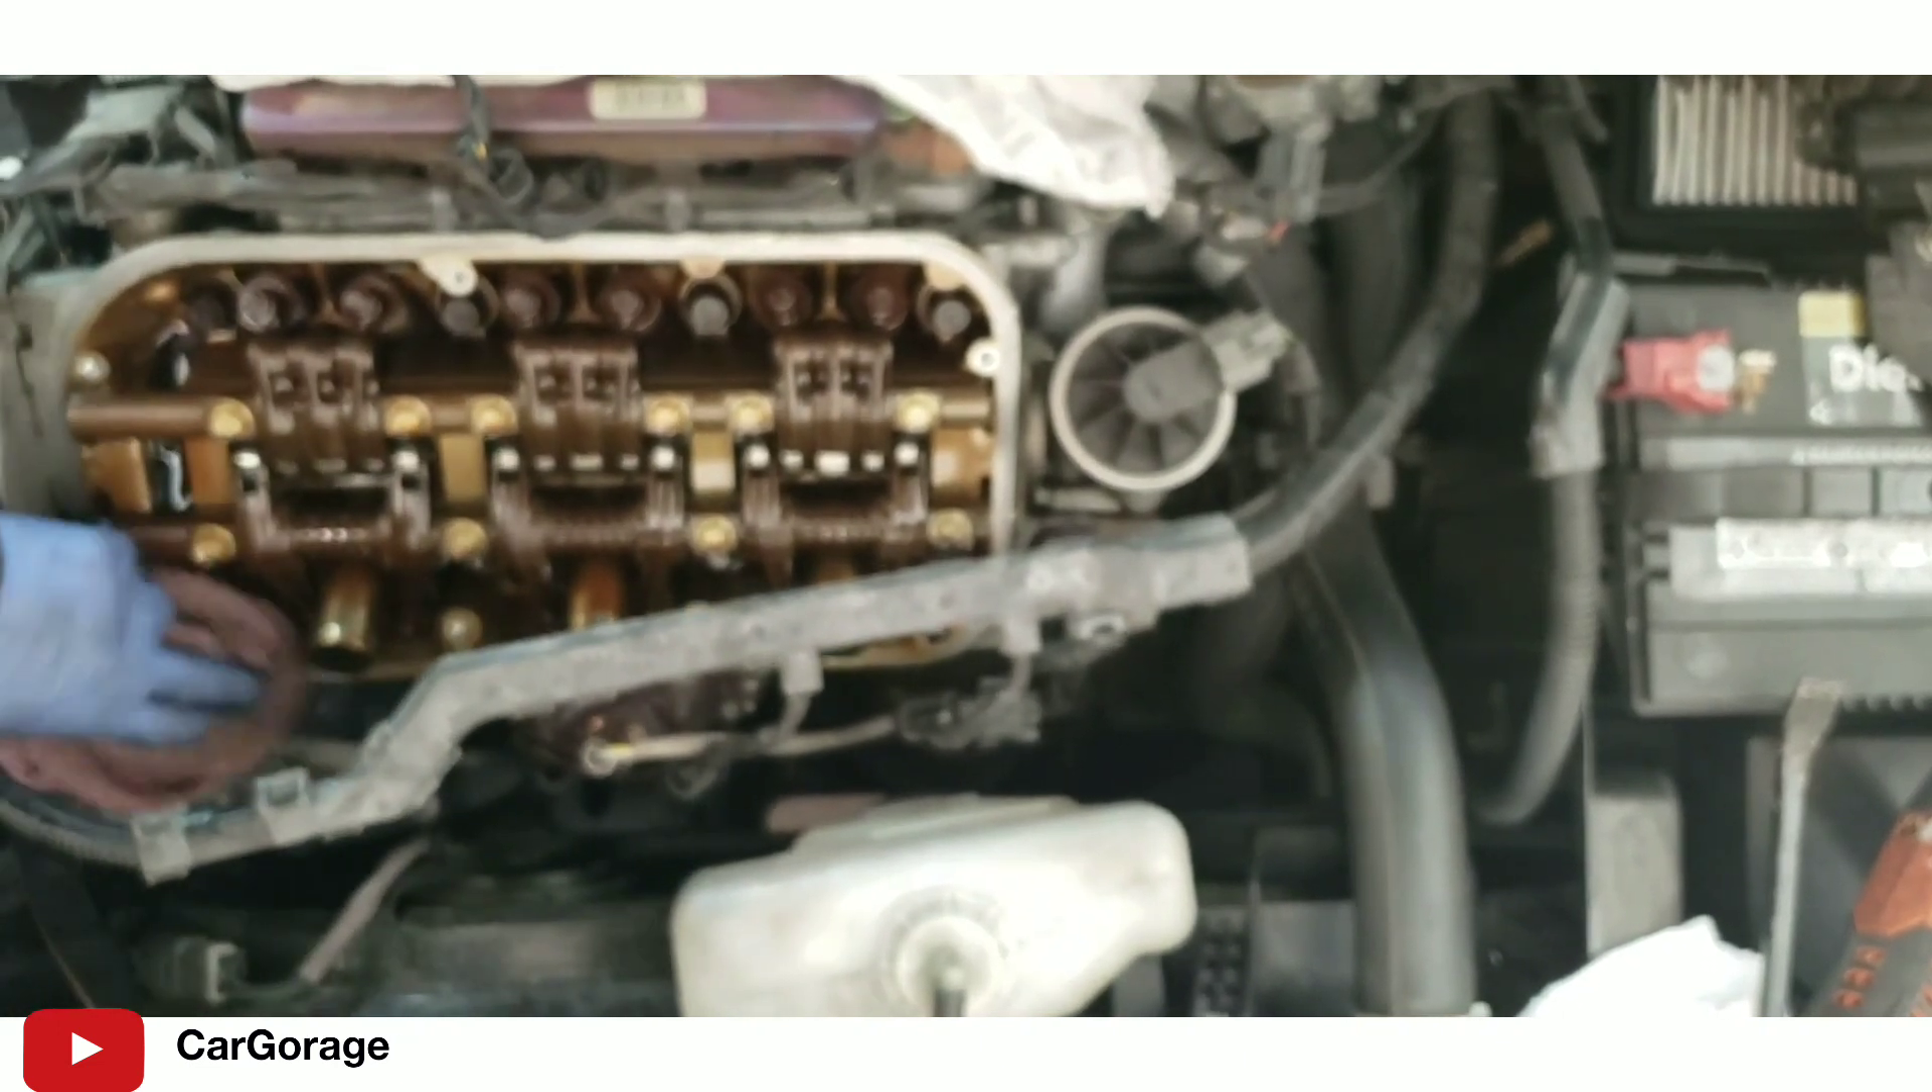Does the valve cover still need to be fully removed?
No.